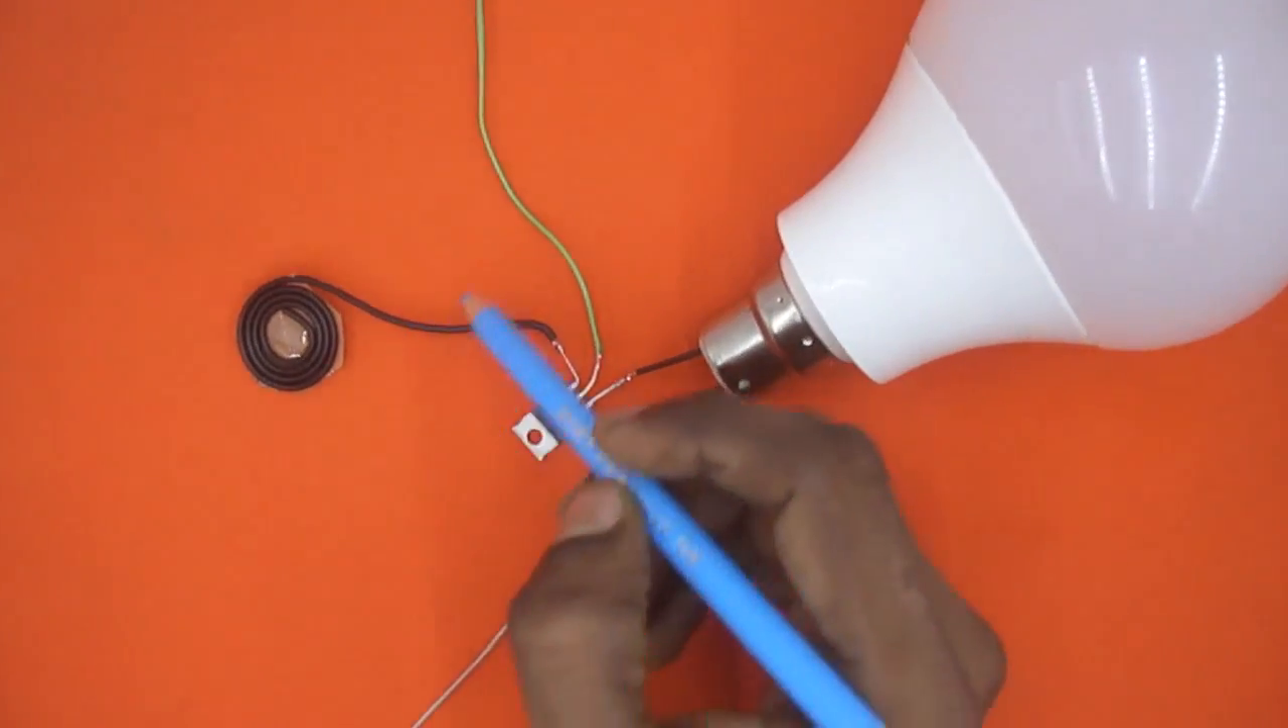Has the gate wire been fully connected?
Yes.